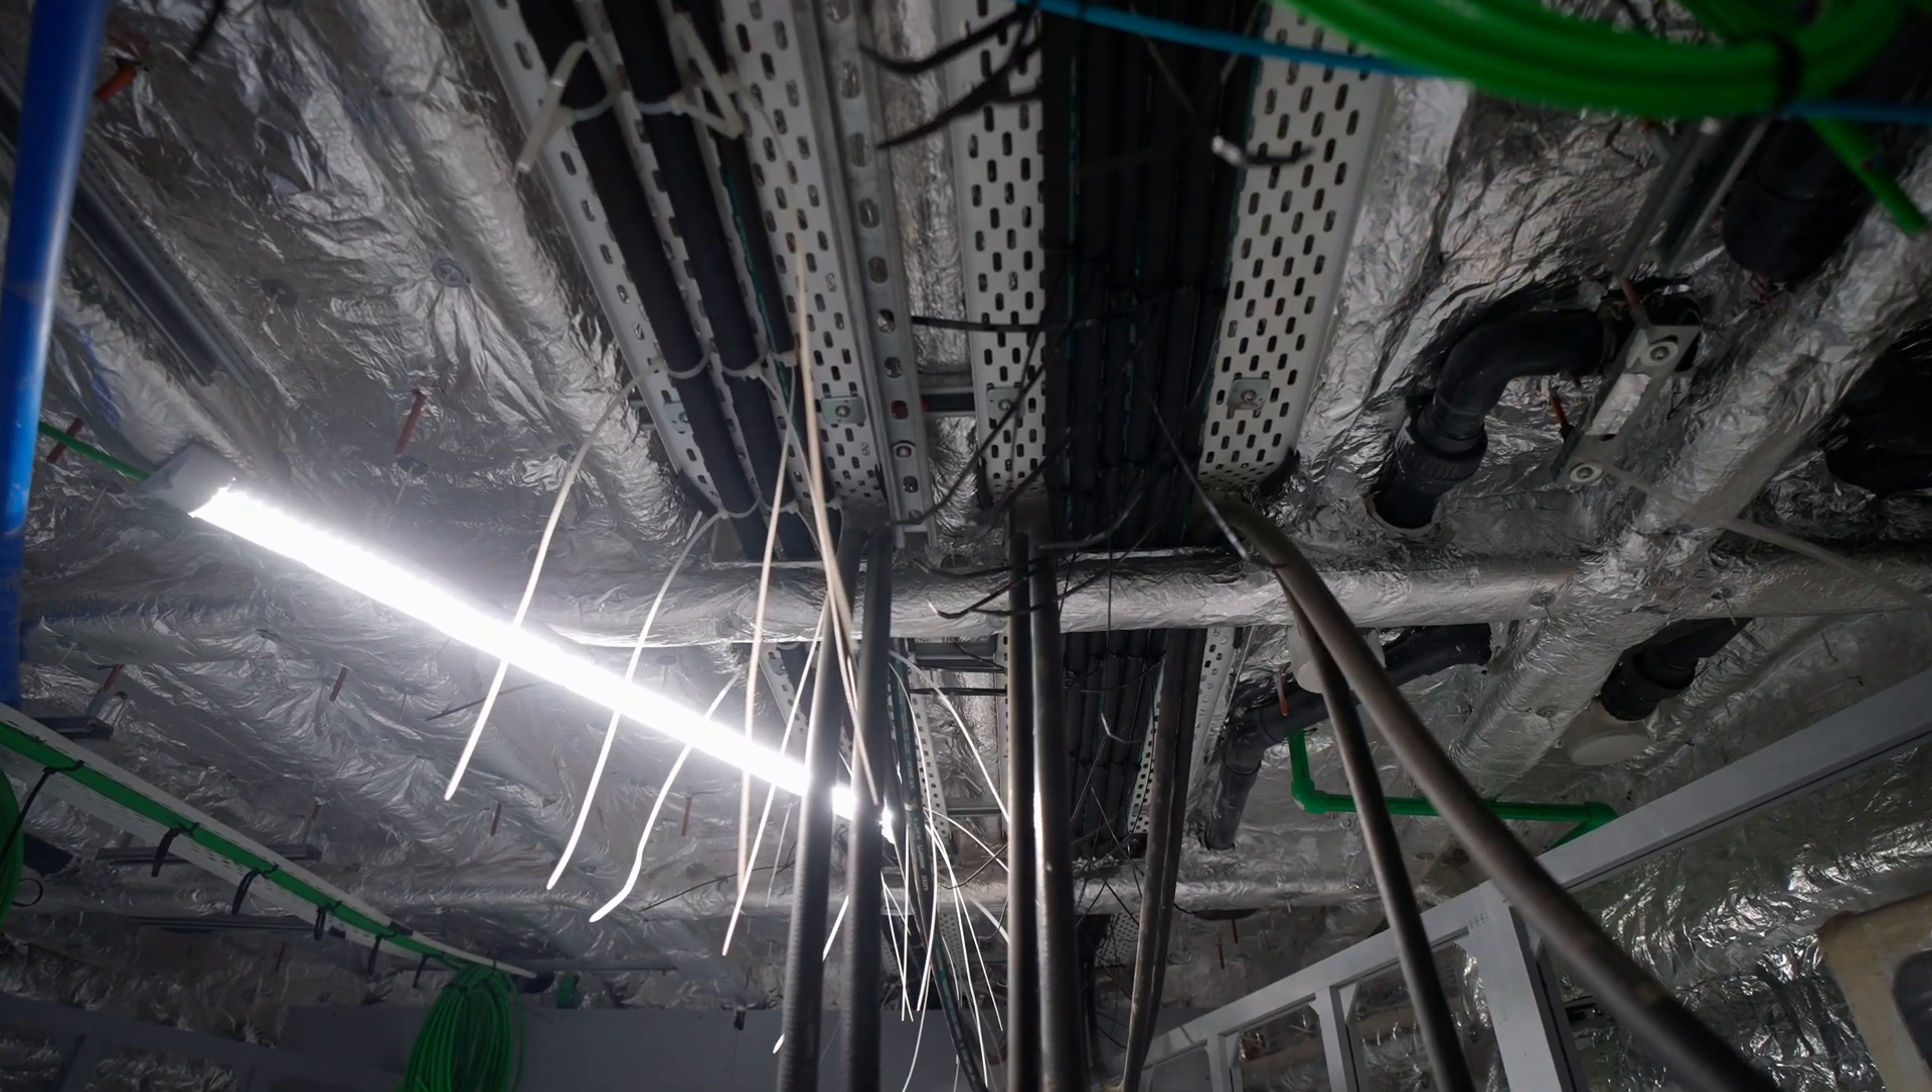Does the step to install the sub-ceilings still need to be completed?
Yes.